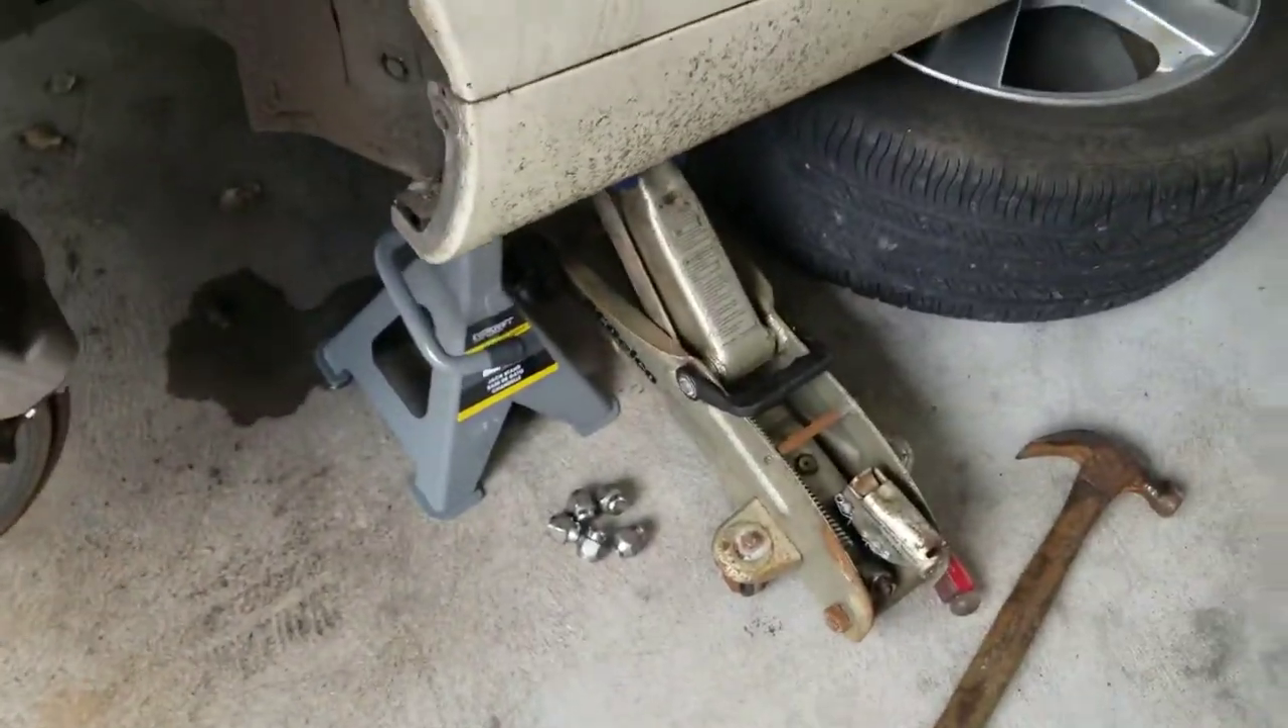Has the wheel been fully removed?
Yes.